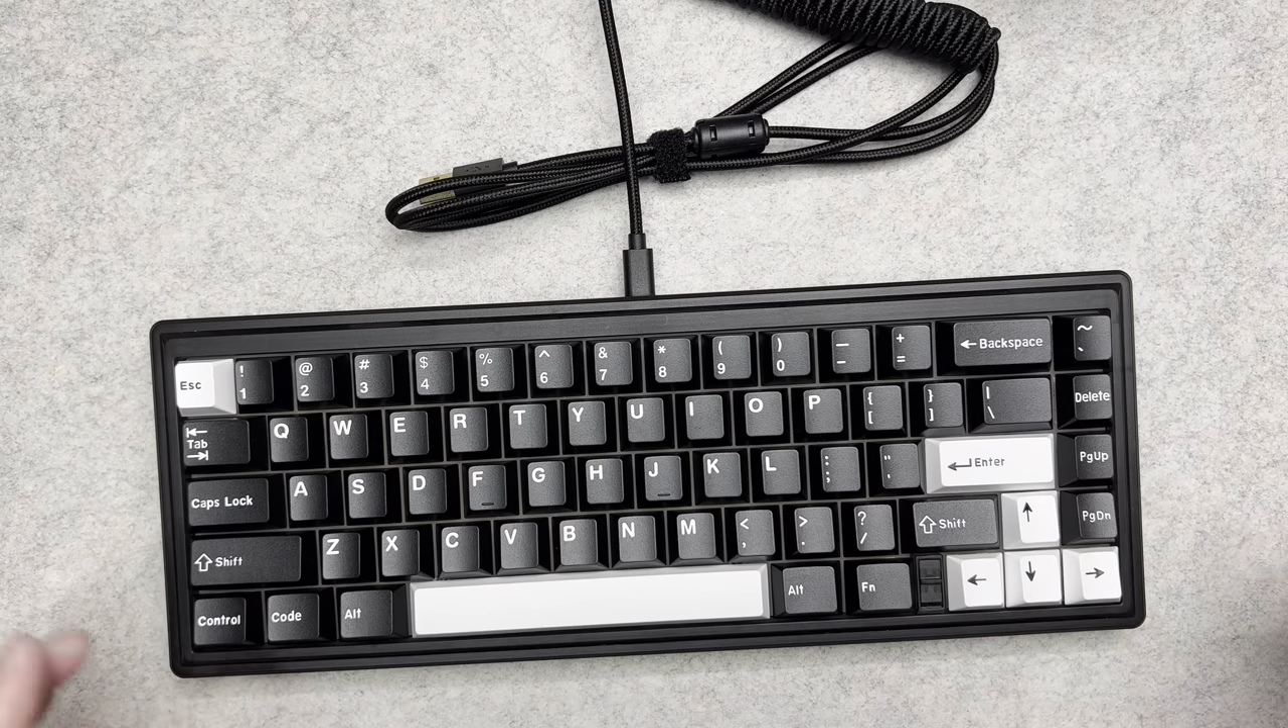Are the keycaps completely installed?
Yes.